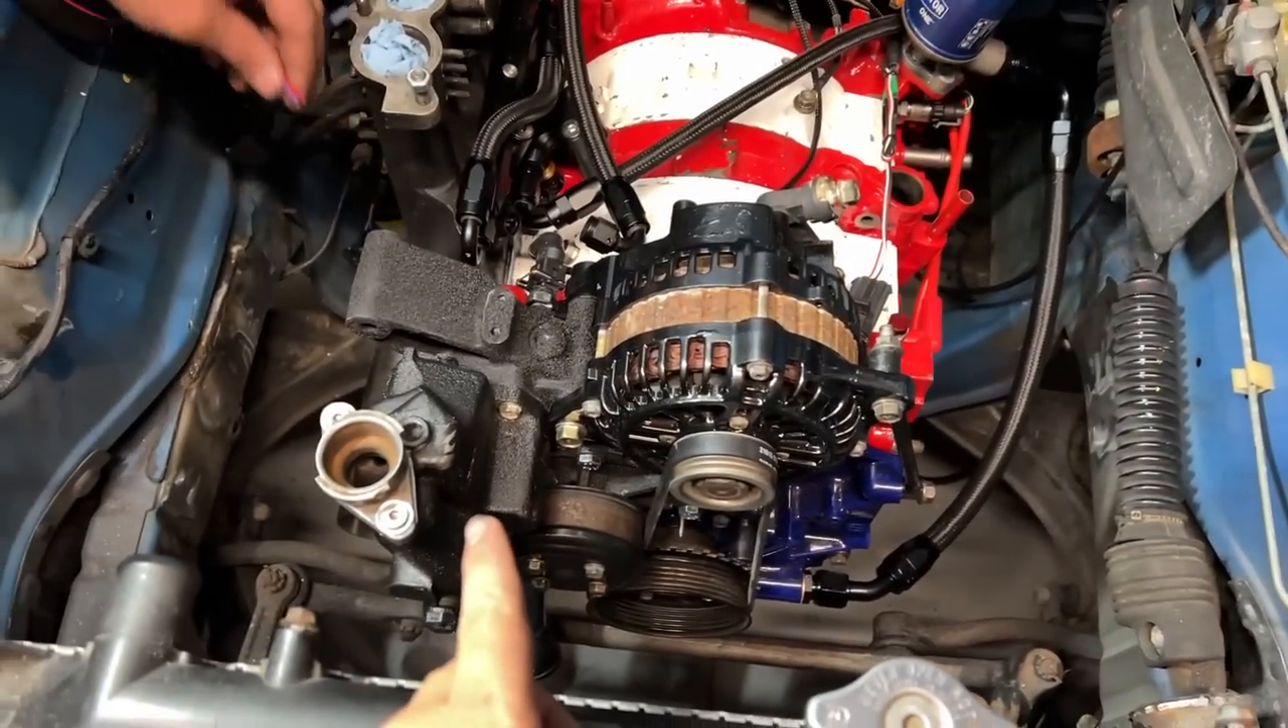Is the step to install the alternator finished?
Yes.